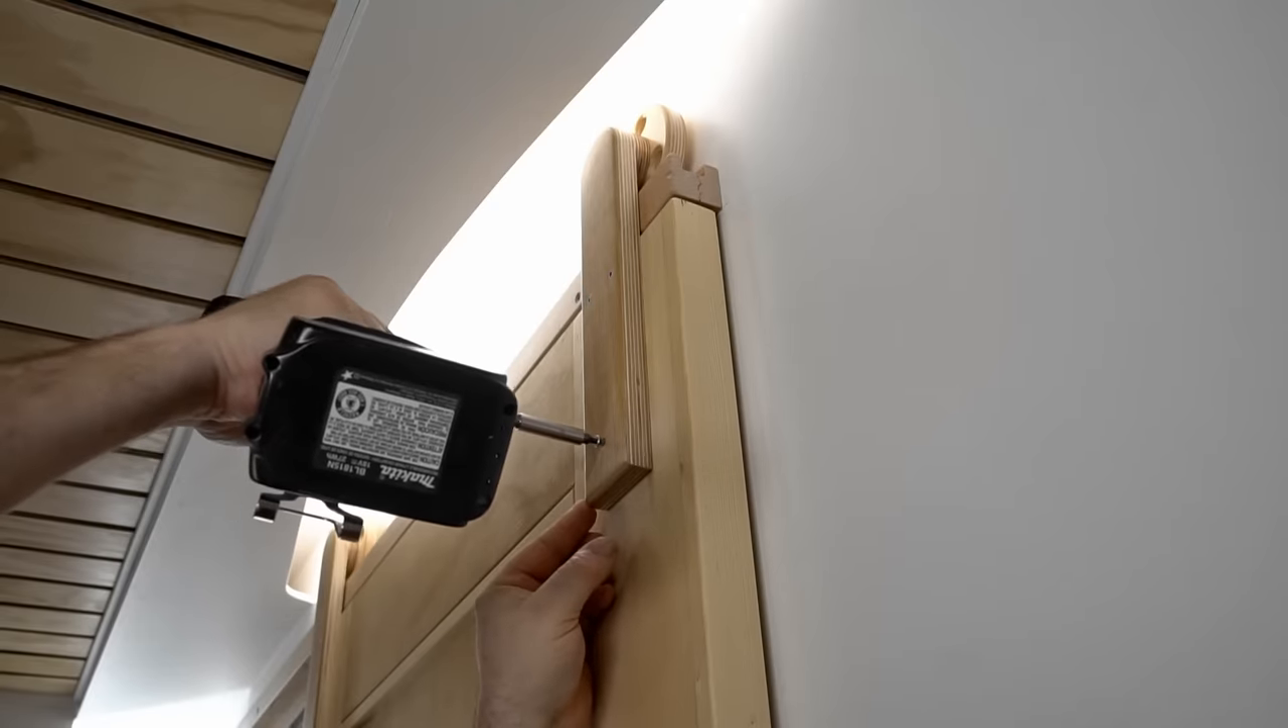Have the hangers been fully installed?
No.